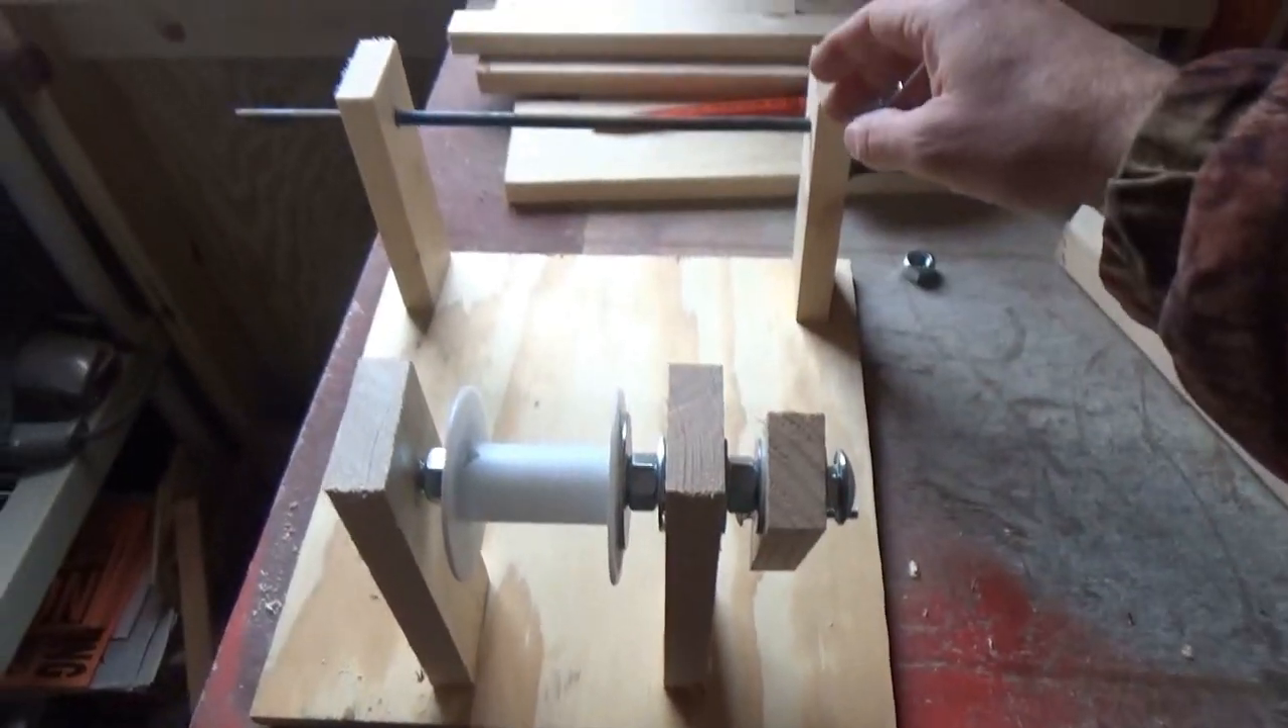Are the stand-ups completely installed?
Yes.